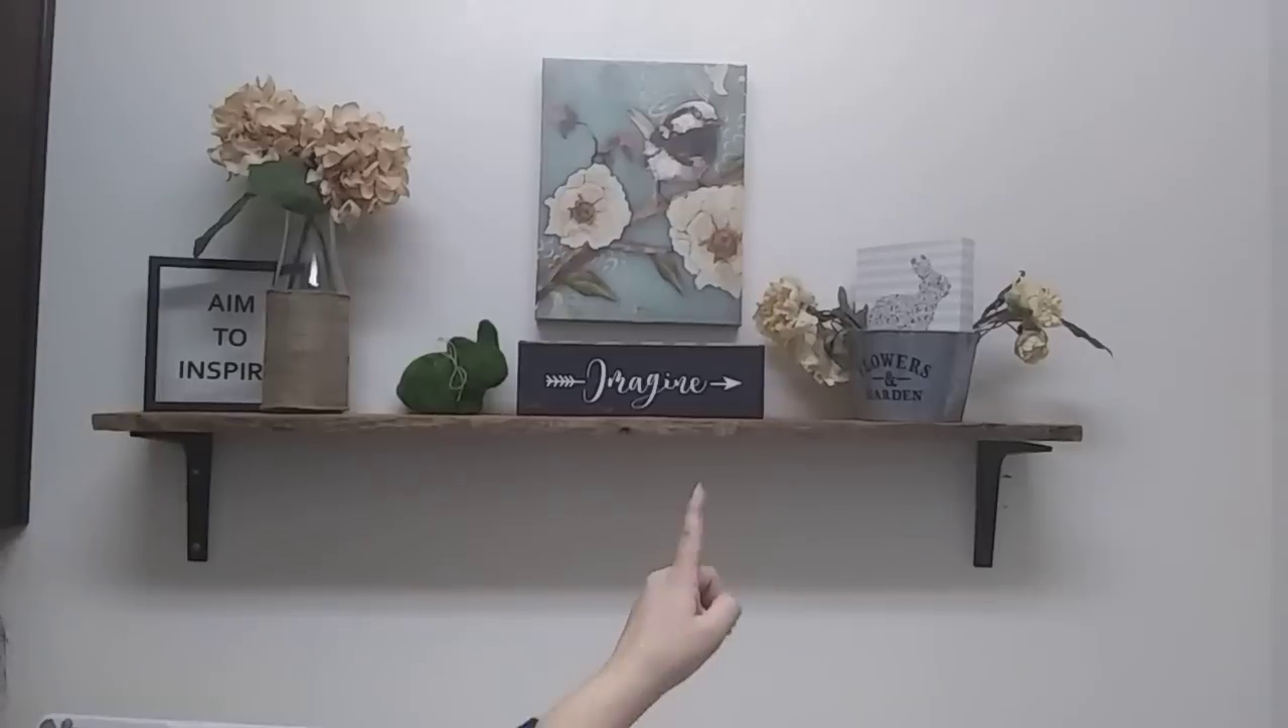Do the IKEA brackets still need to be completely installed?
No.